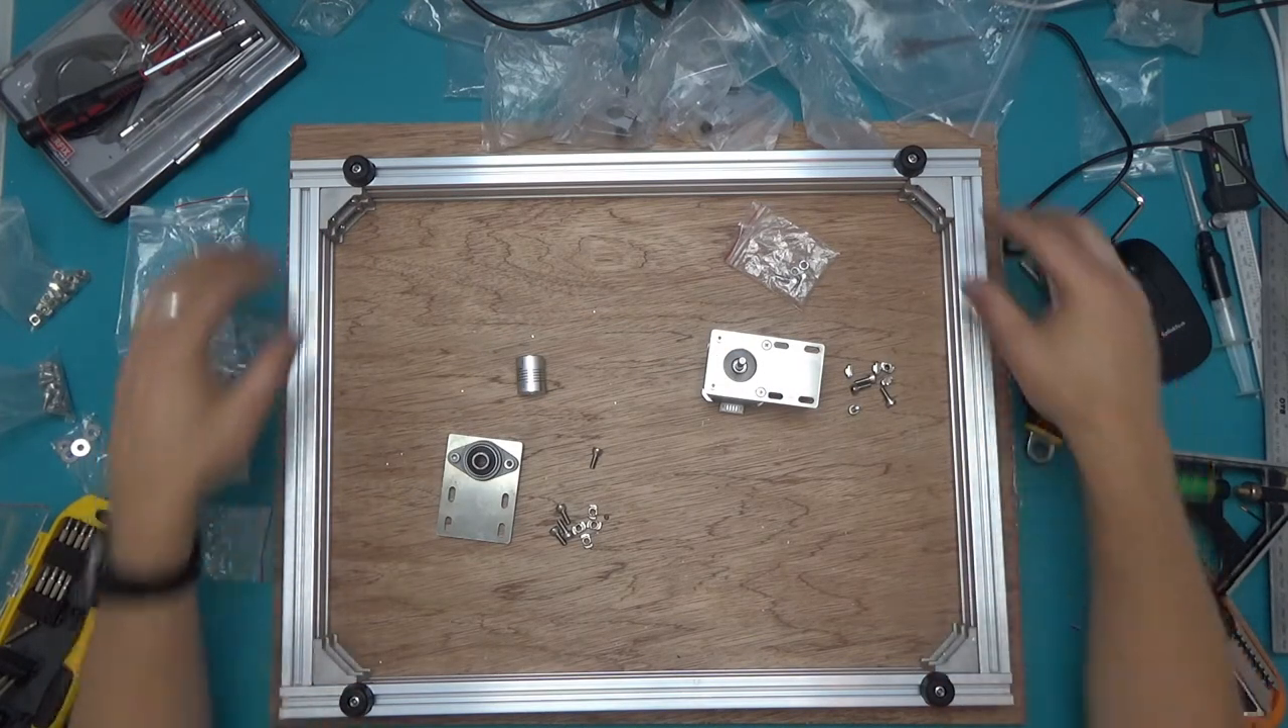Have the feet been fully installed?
Yes.